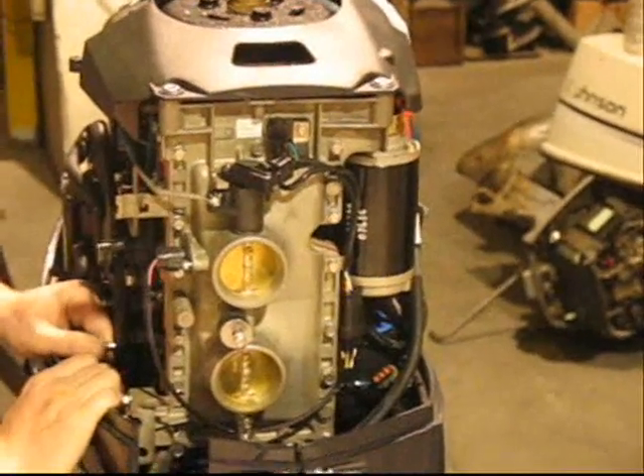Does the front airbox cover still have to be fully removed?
No.